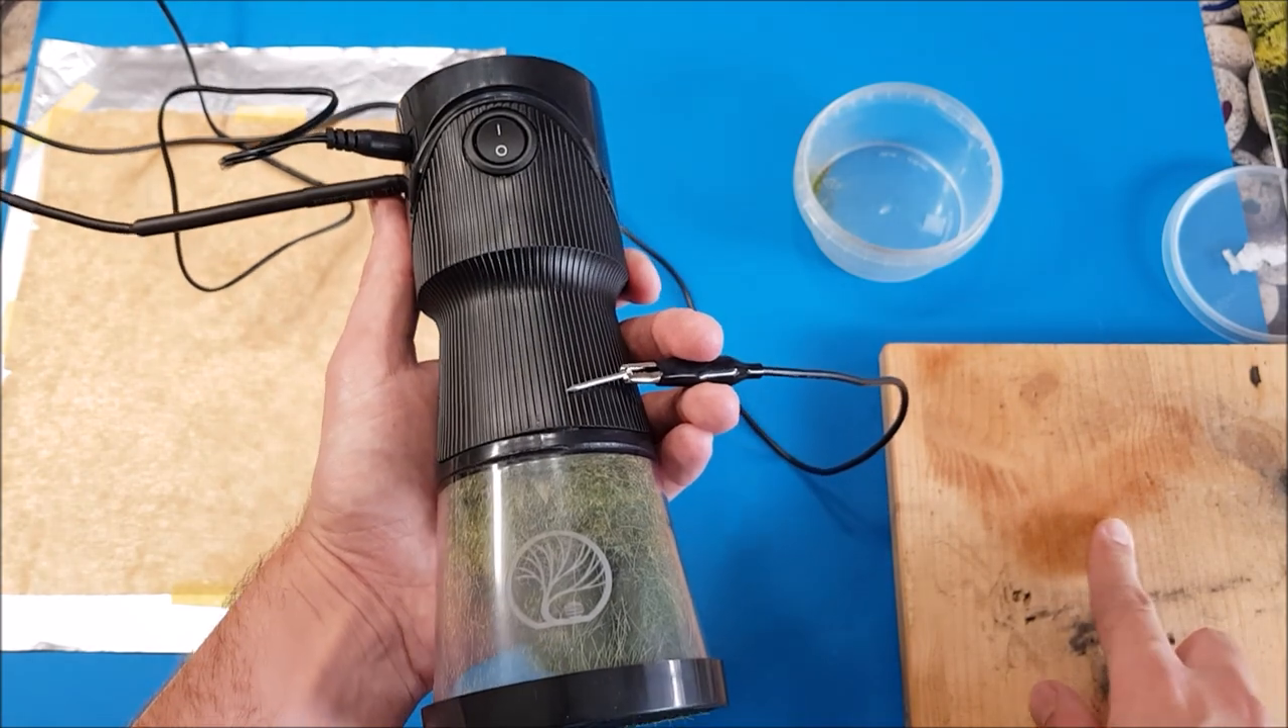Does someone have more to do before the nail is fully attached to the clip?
No.